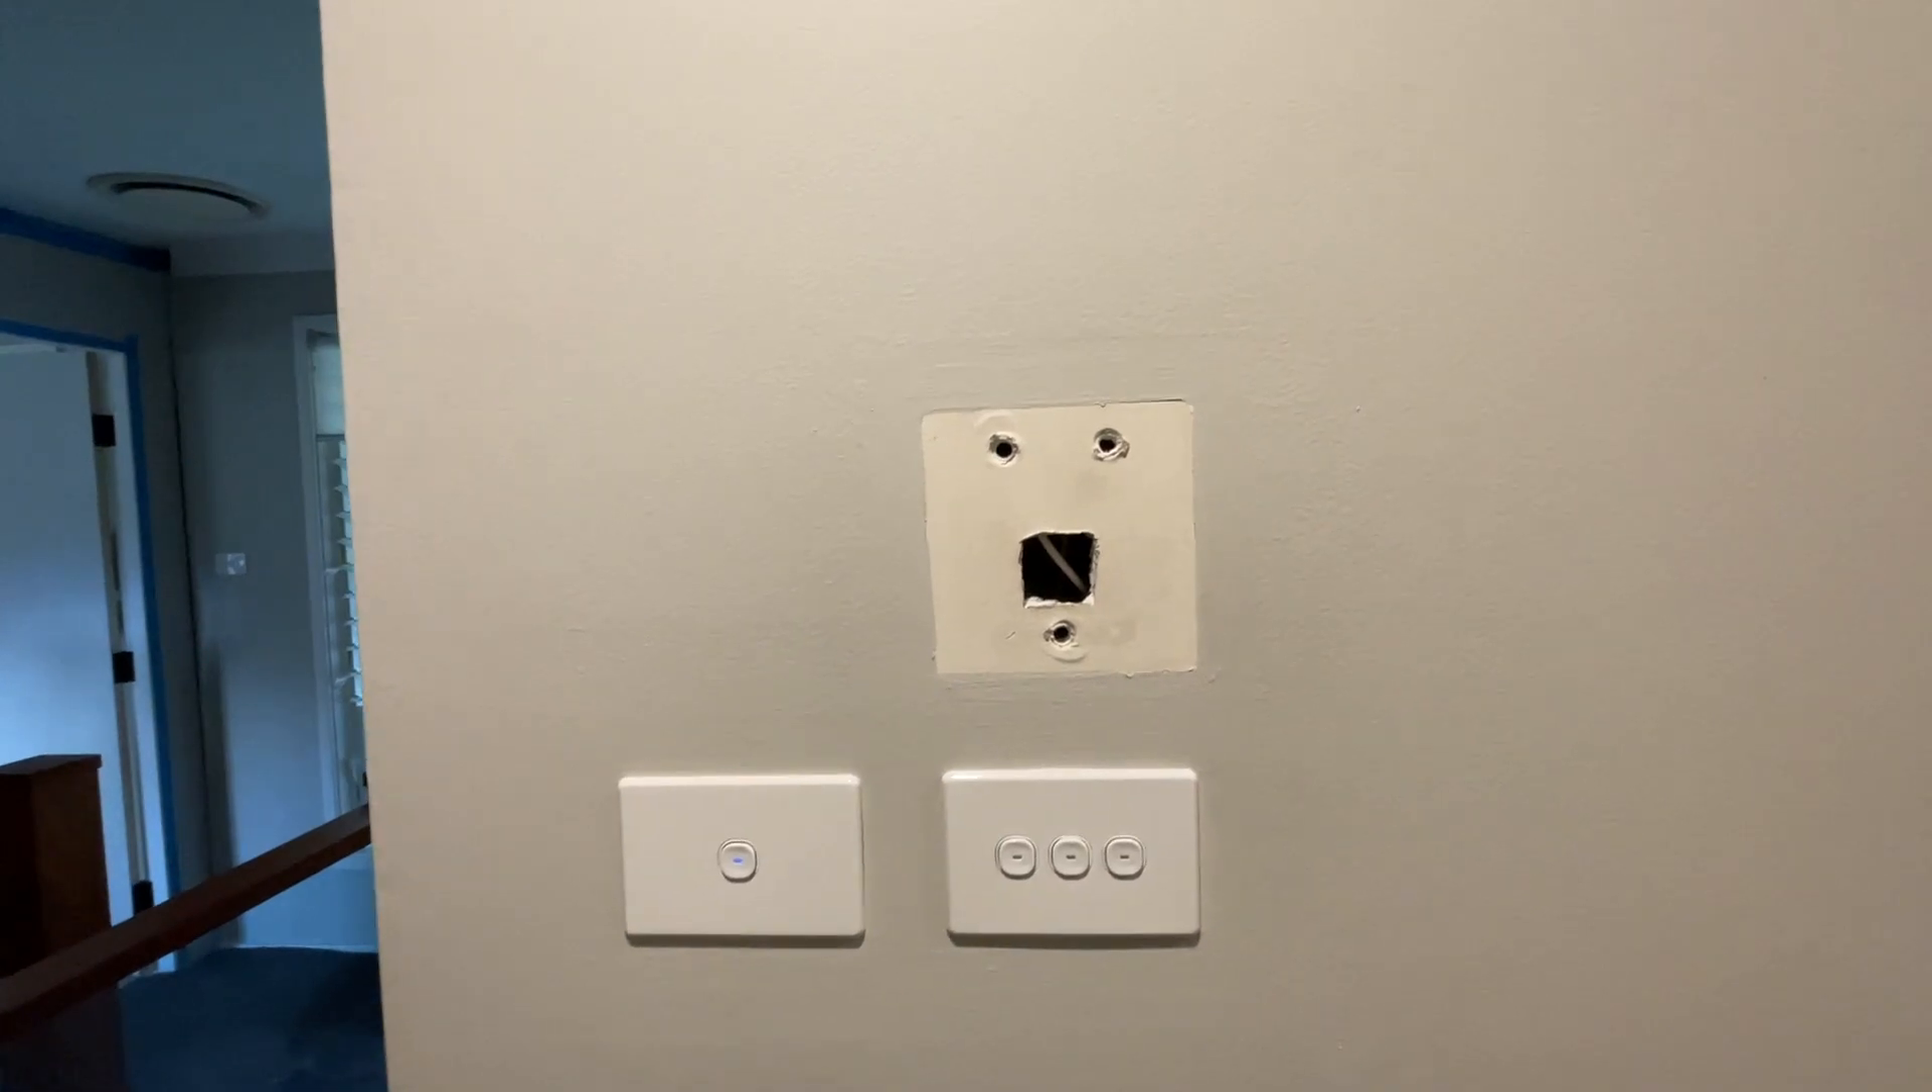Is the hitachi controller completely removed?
Yes.